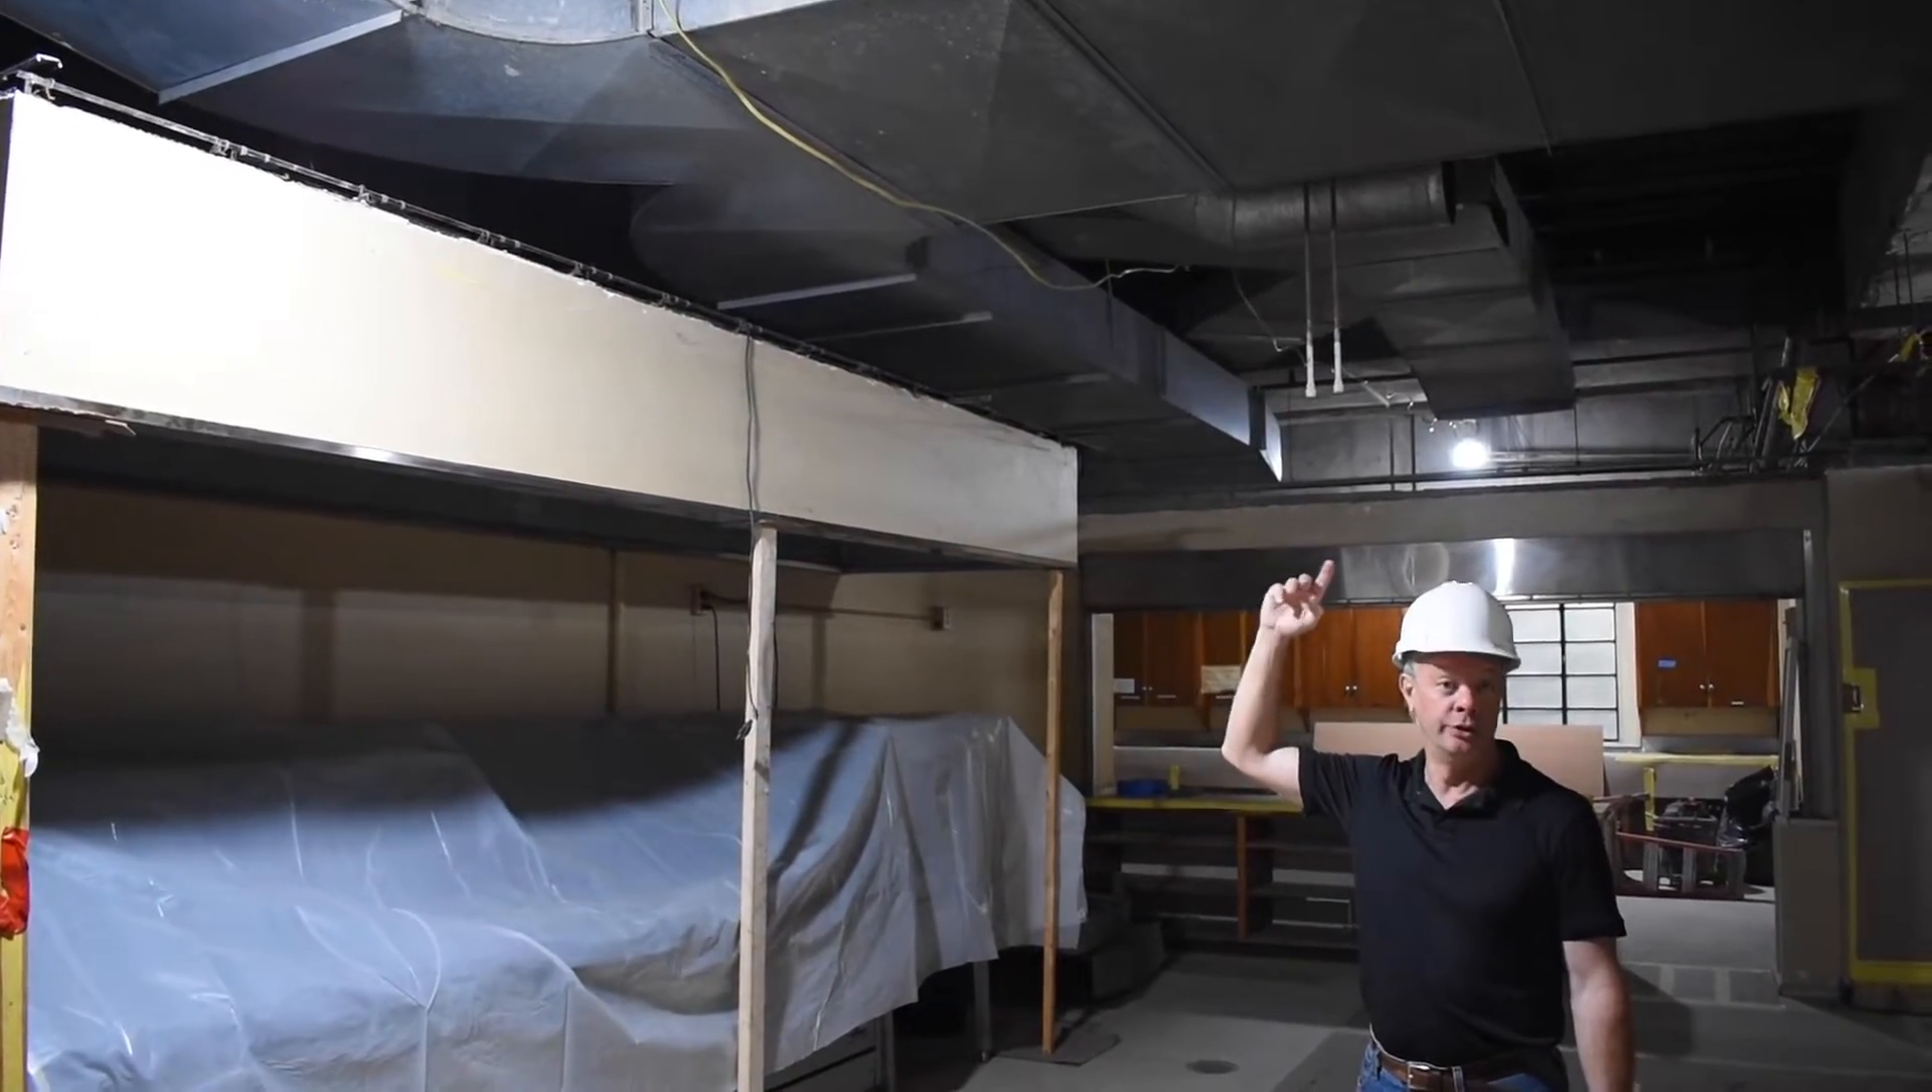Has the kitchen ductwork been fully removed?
No.